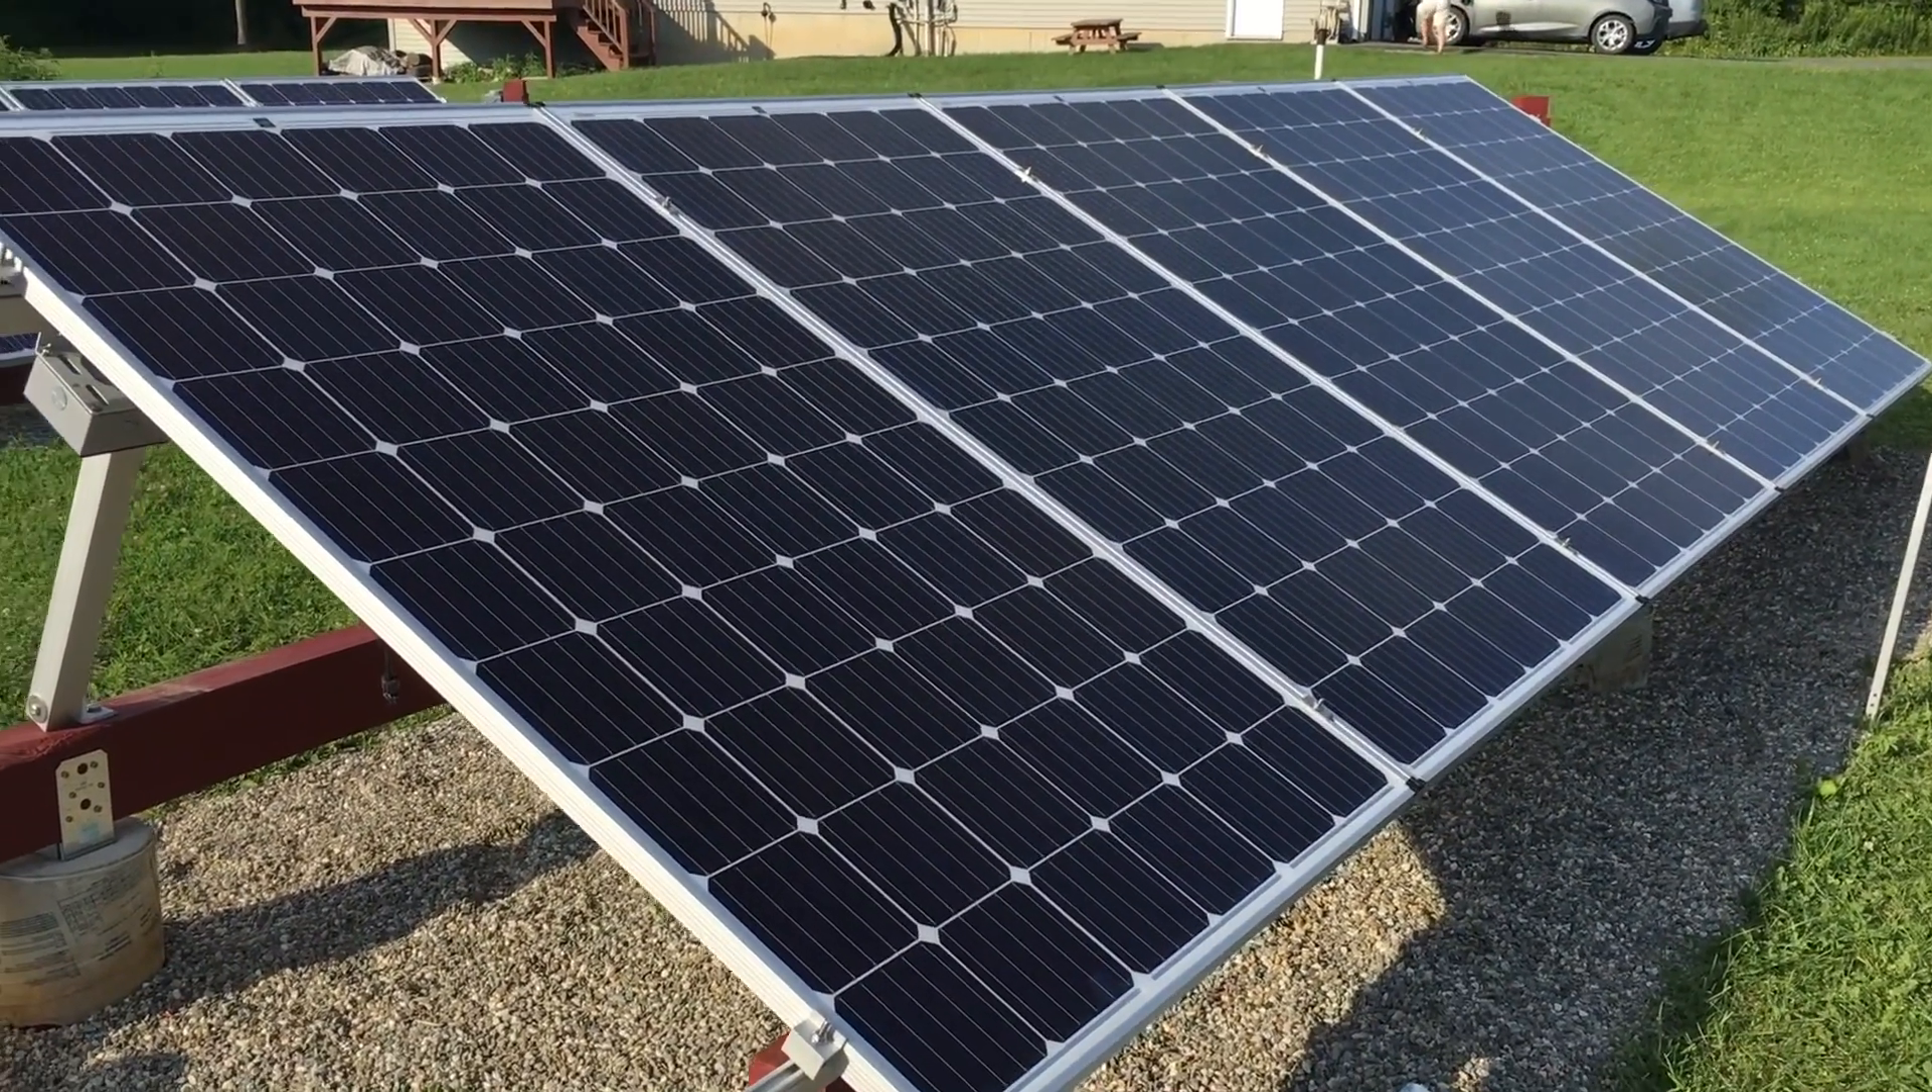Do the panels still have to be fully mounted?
No.